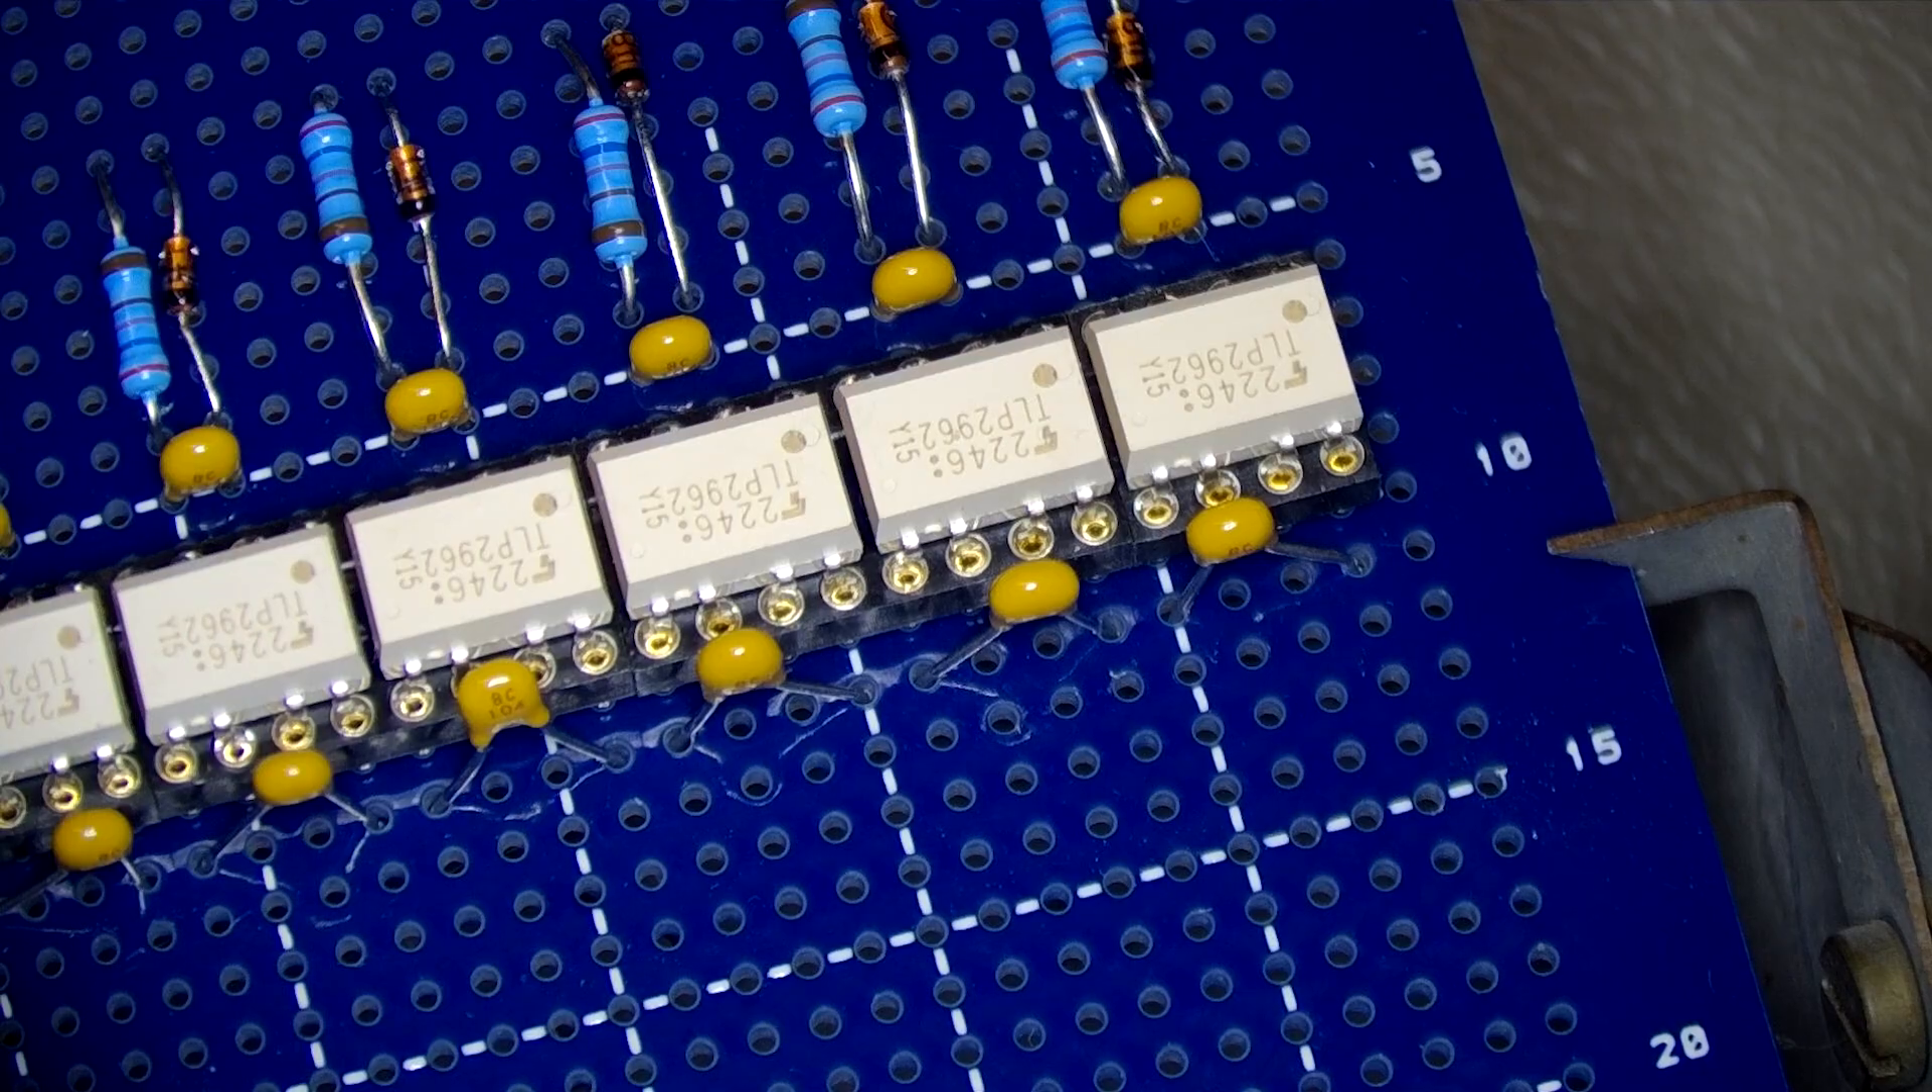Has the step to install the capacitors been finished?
Yes.